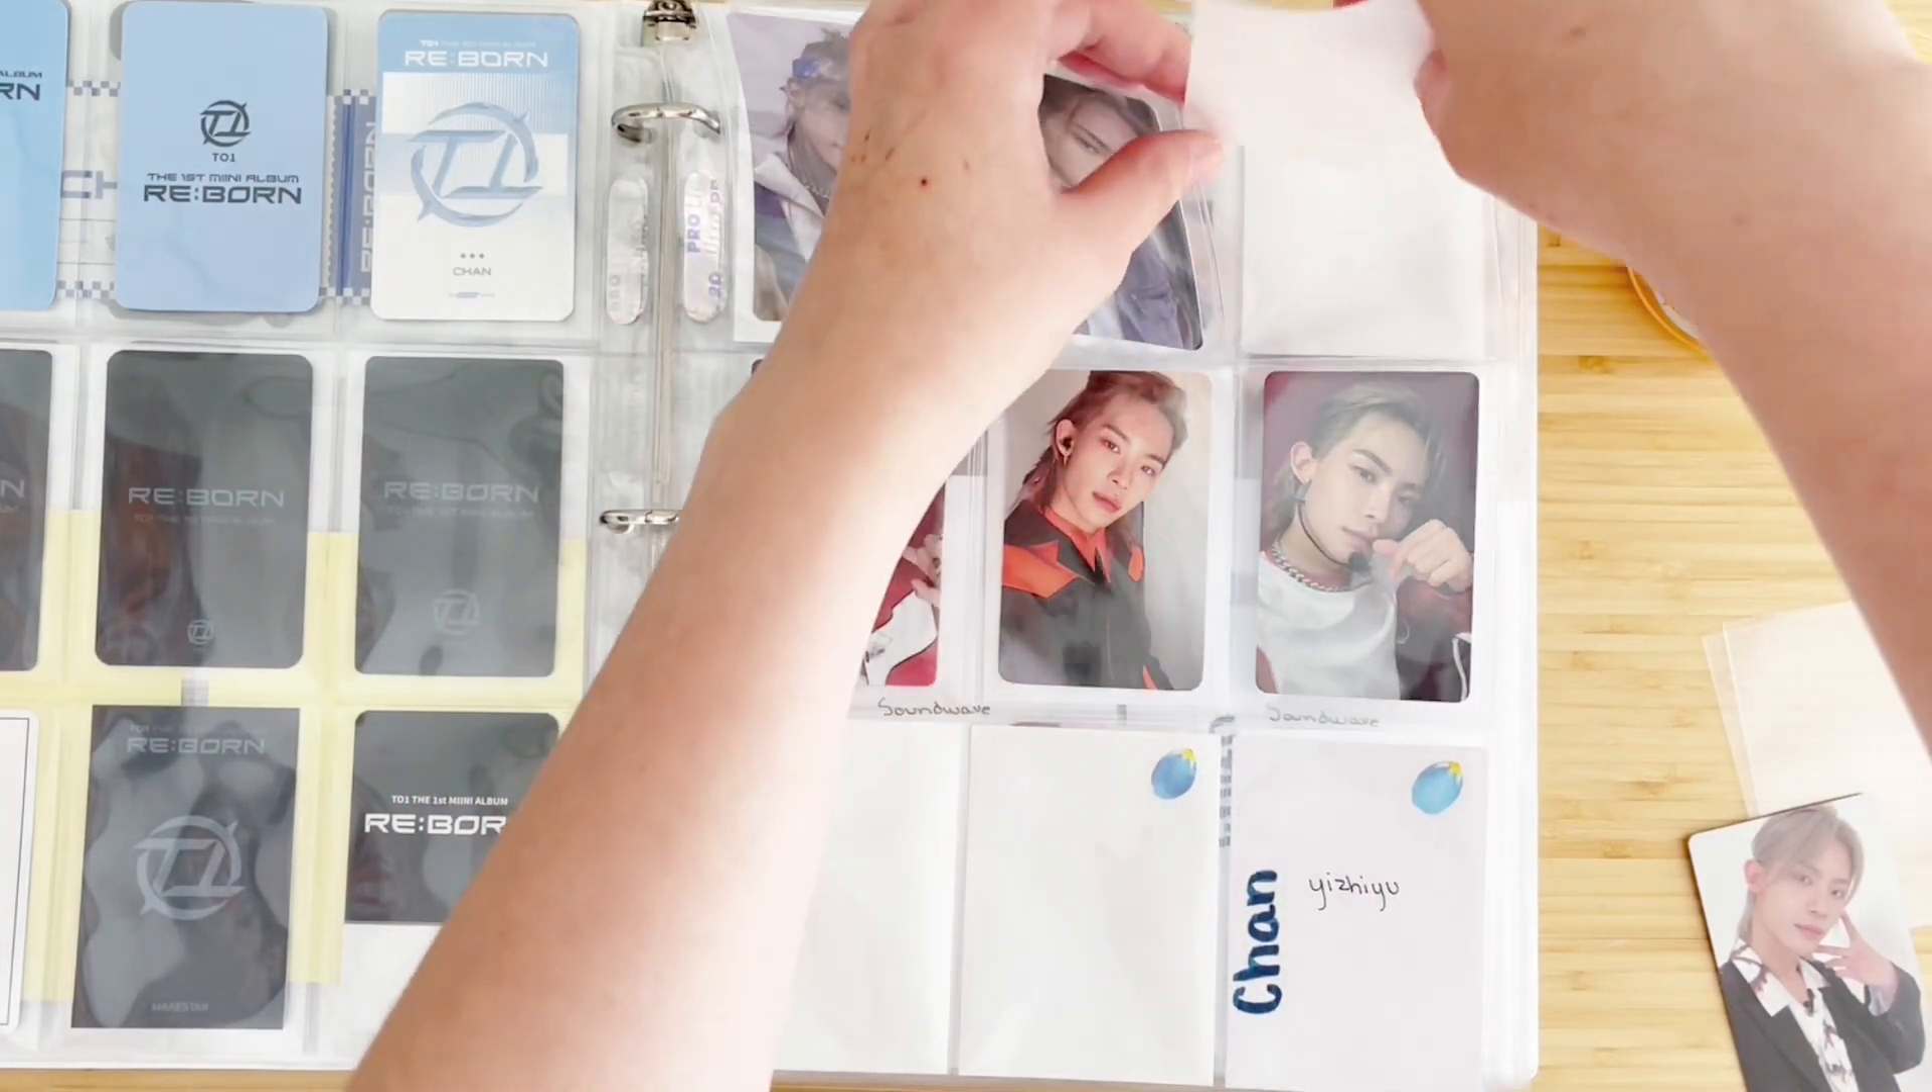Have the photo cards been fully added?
No.